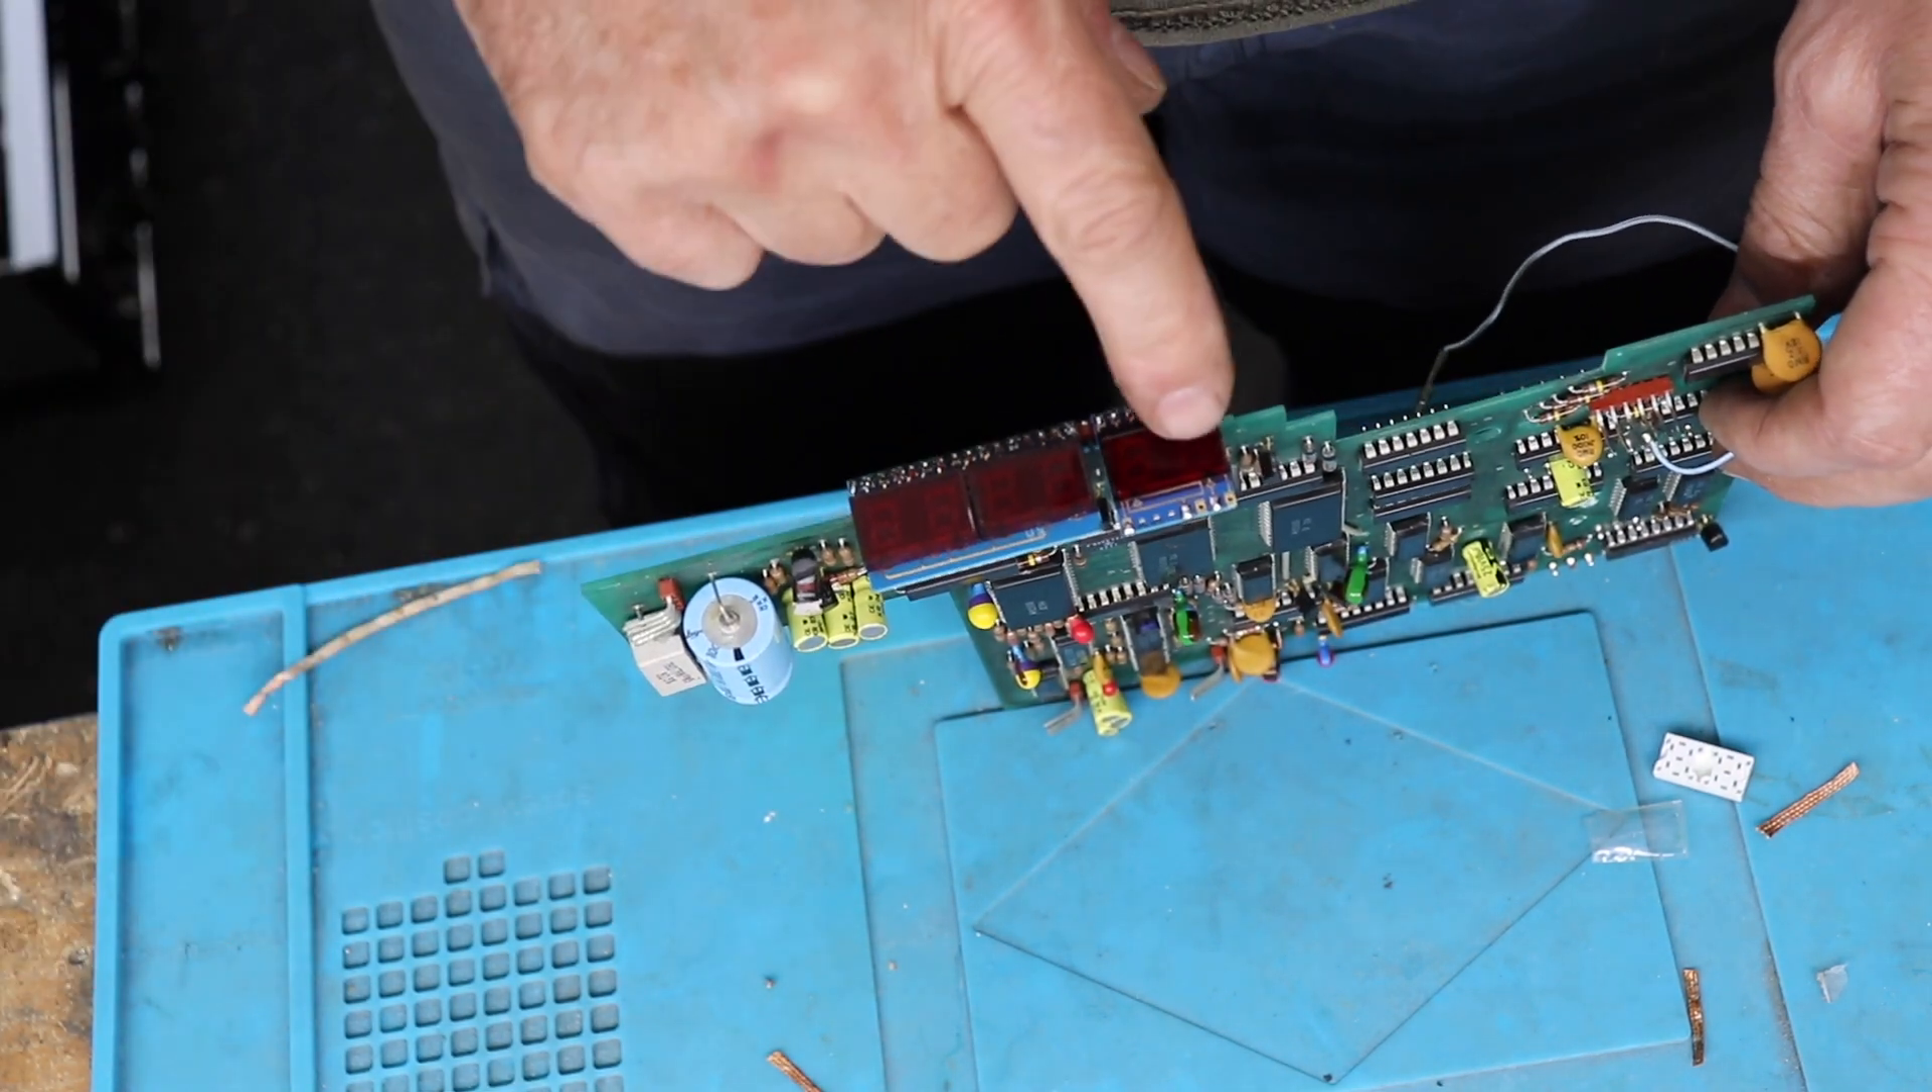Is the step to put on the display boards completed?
Yes.